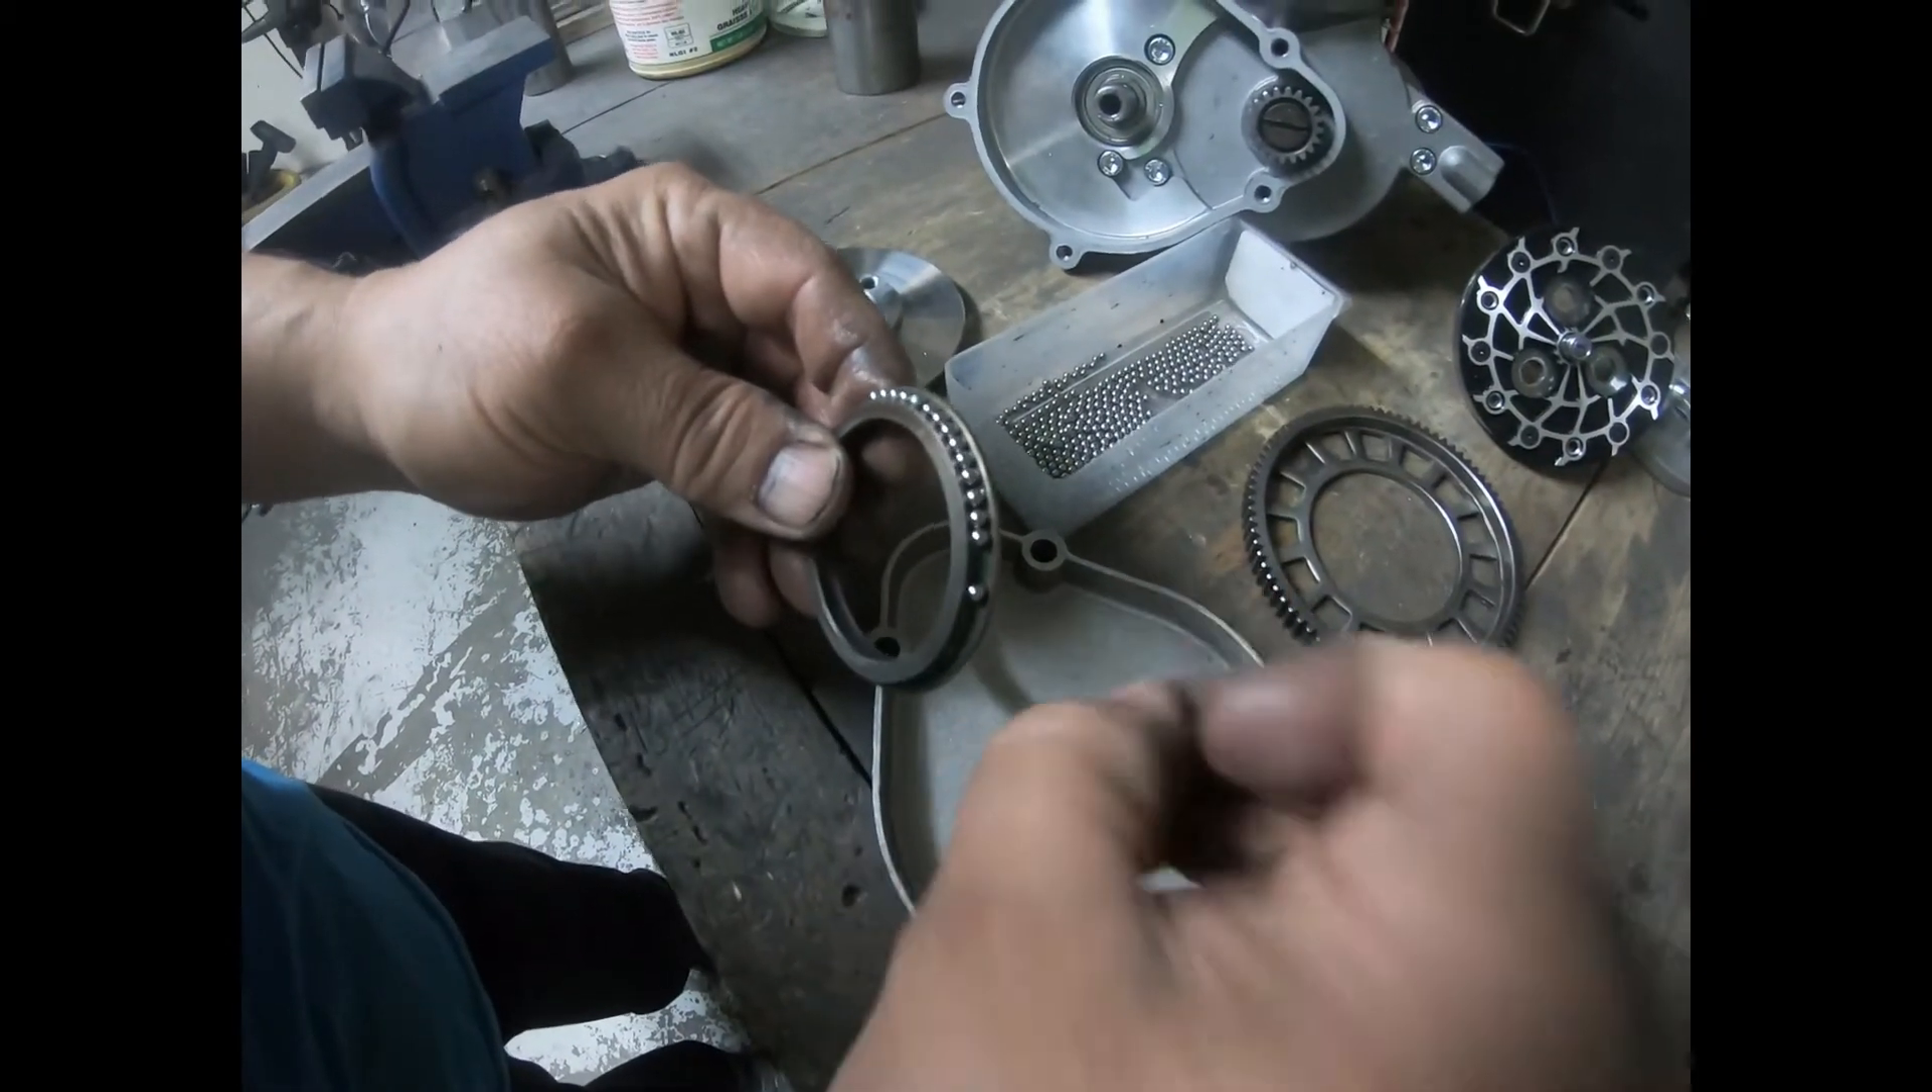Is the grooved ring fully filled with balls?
No.